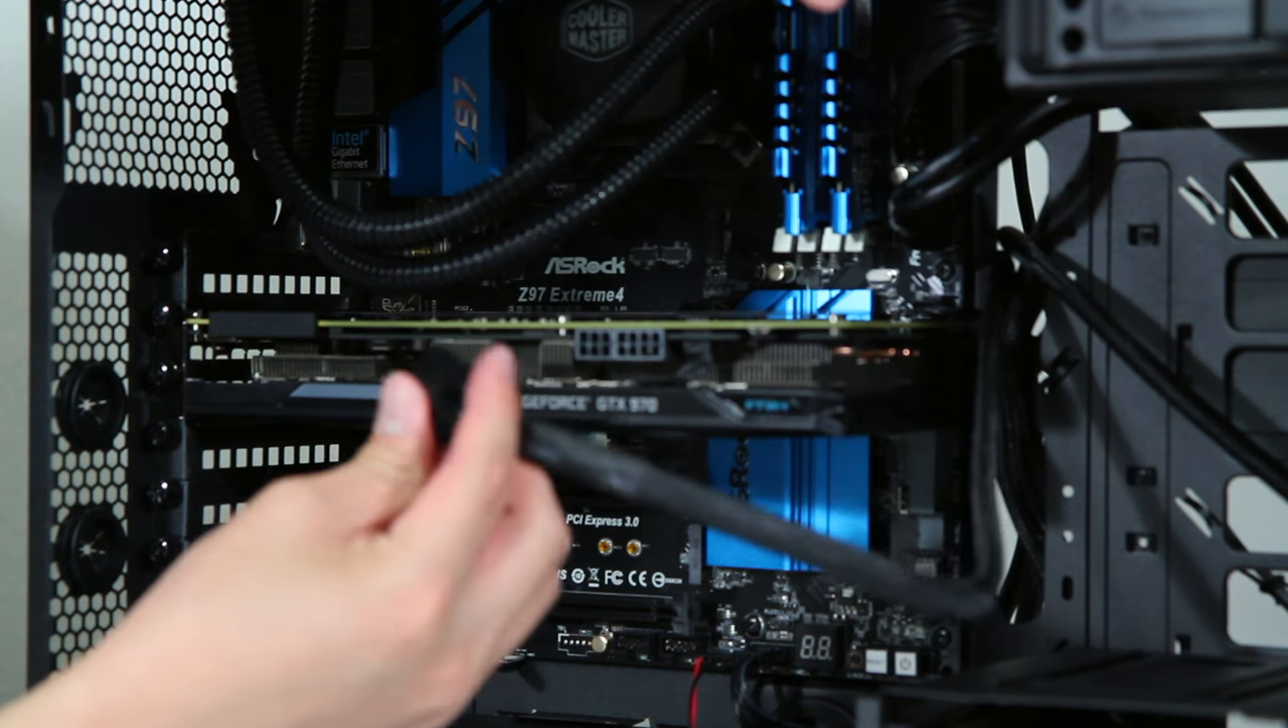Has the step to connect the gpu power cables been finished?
No.